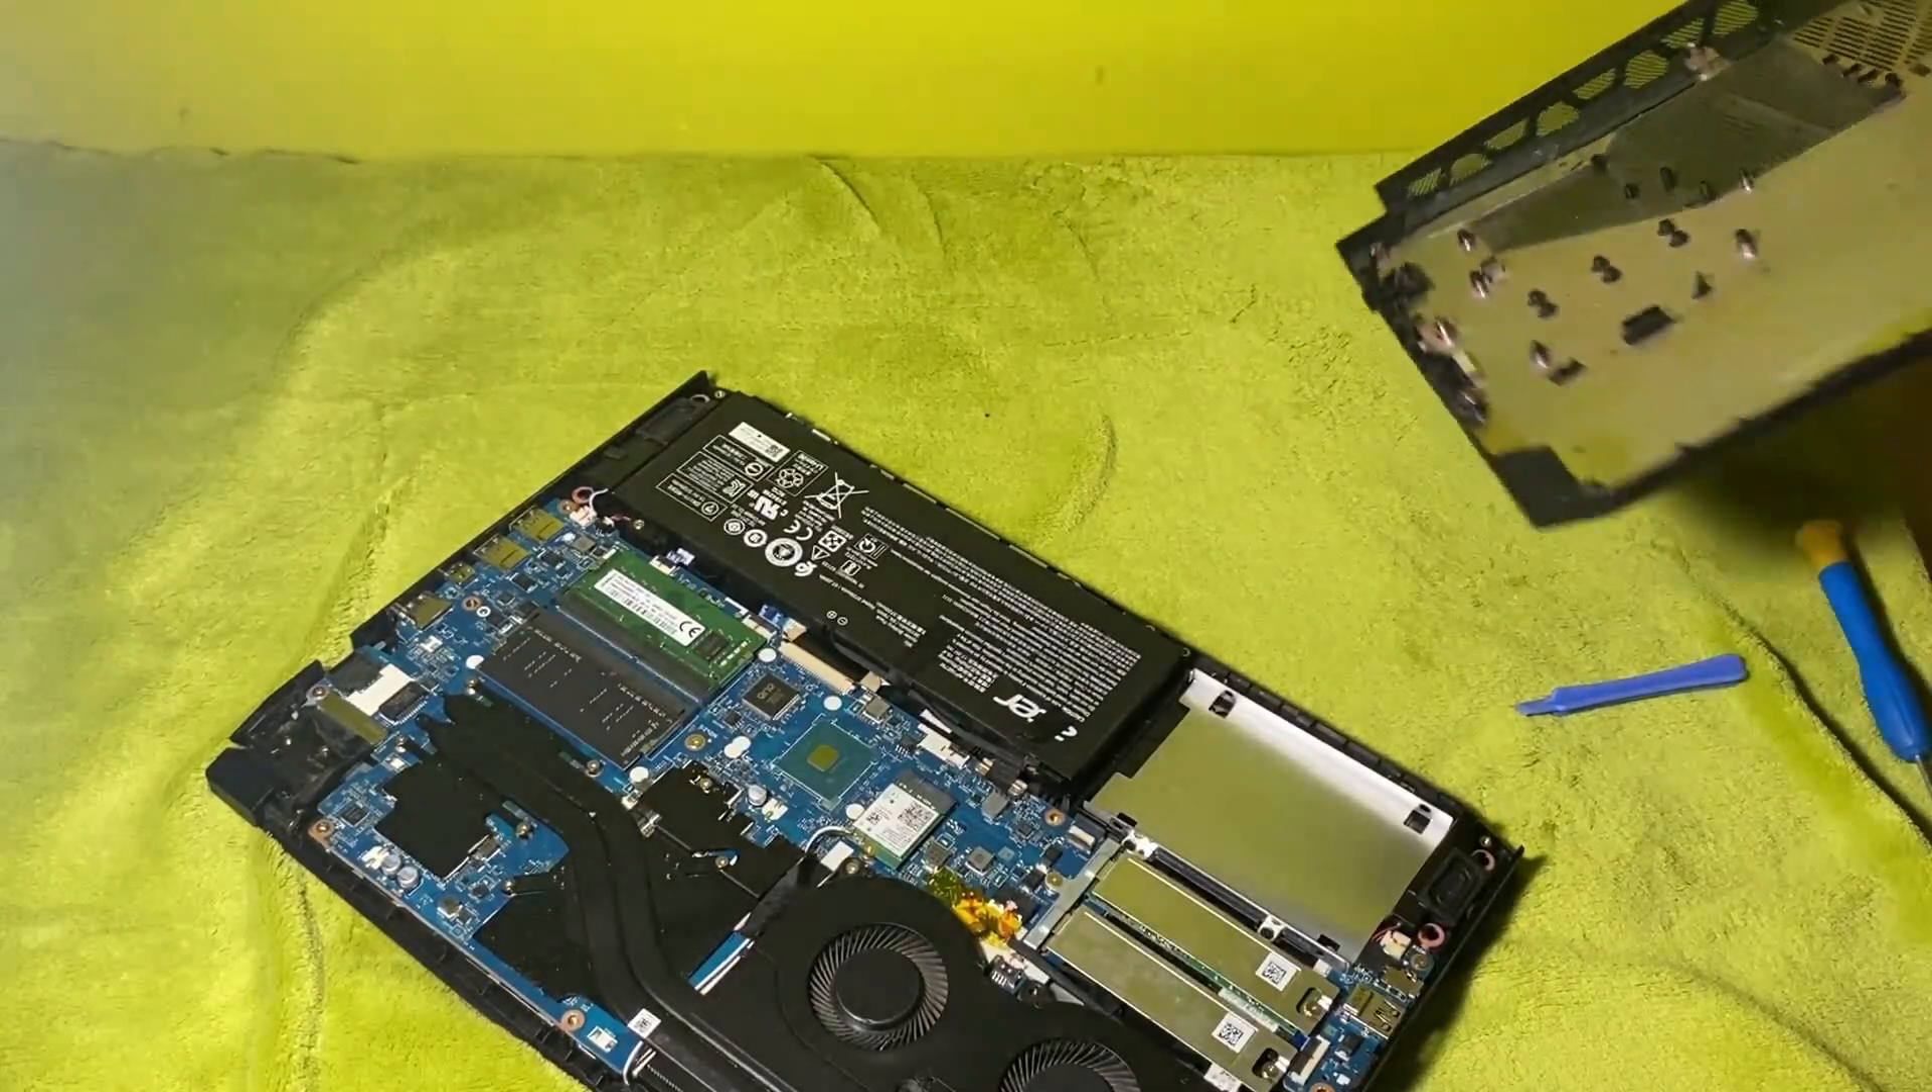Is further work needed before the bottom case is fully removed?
No.